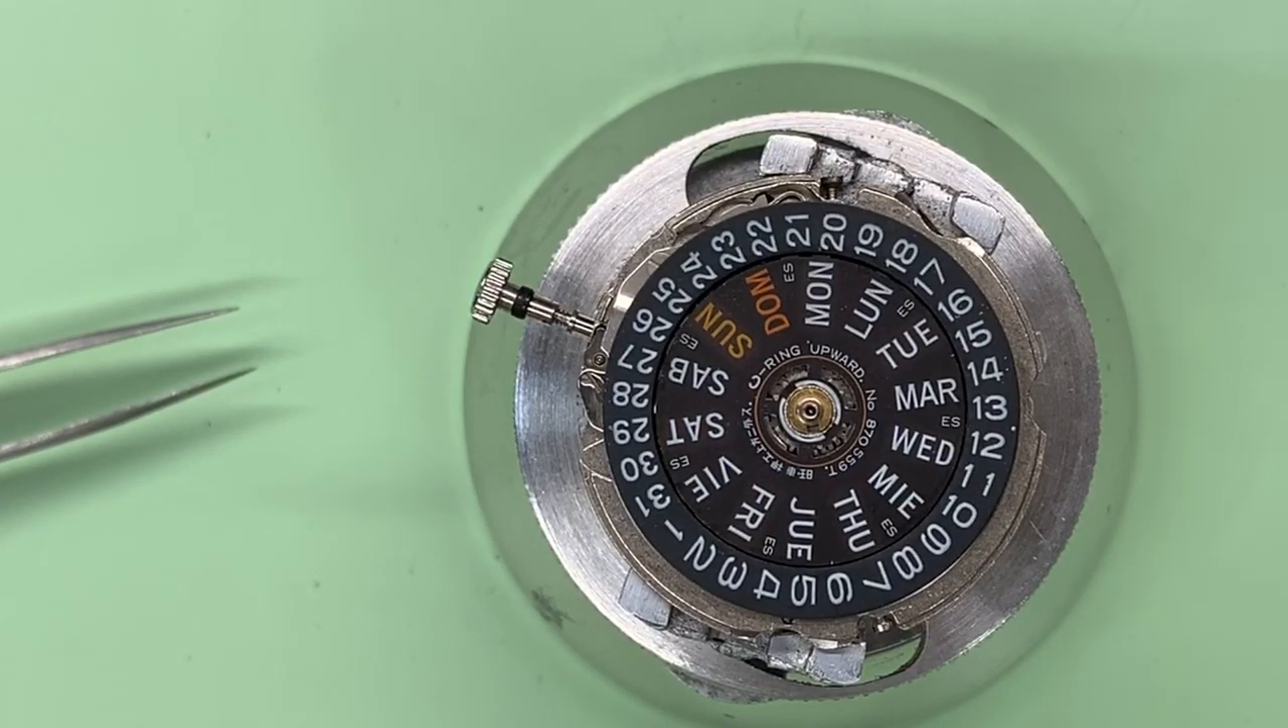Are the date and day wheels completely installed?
Yes.